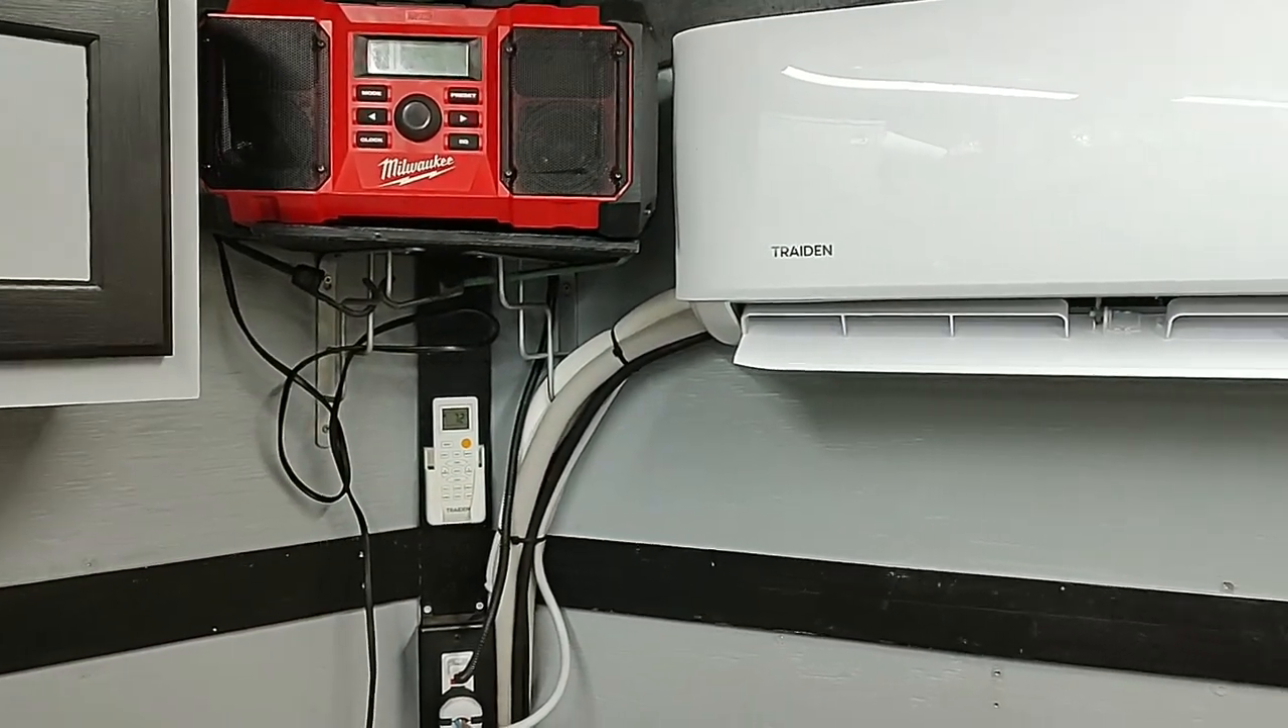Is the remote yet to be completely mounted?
No.